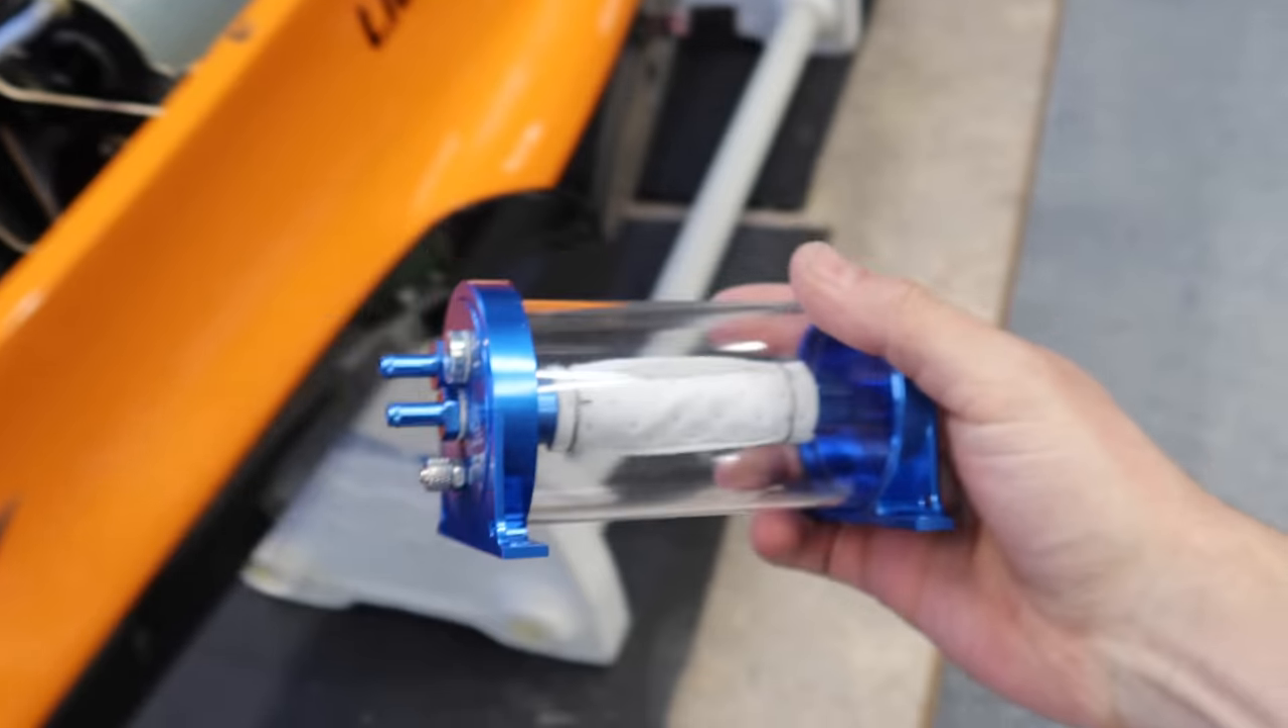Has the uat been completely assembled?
Yes.